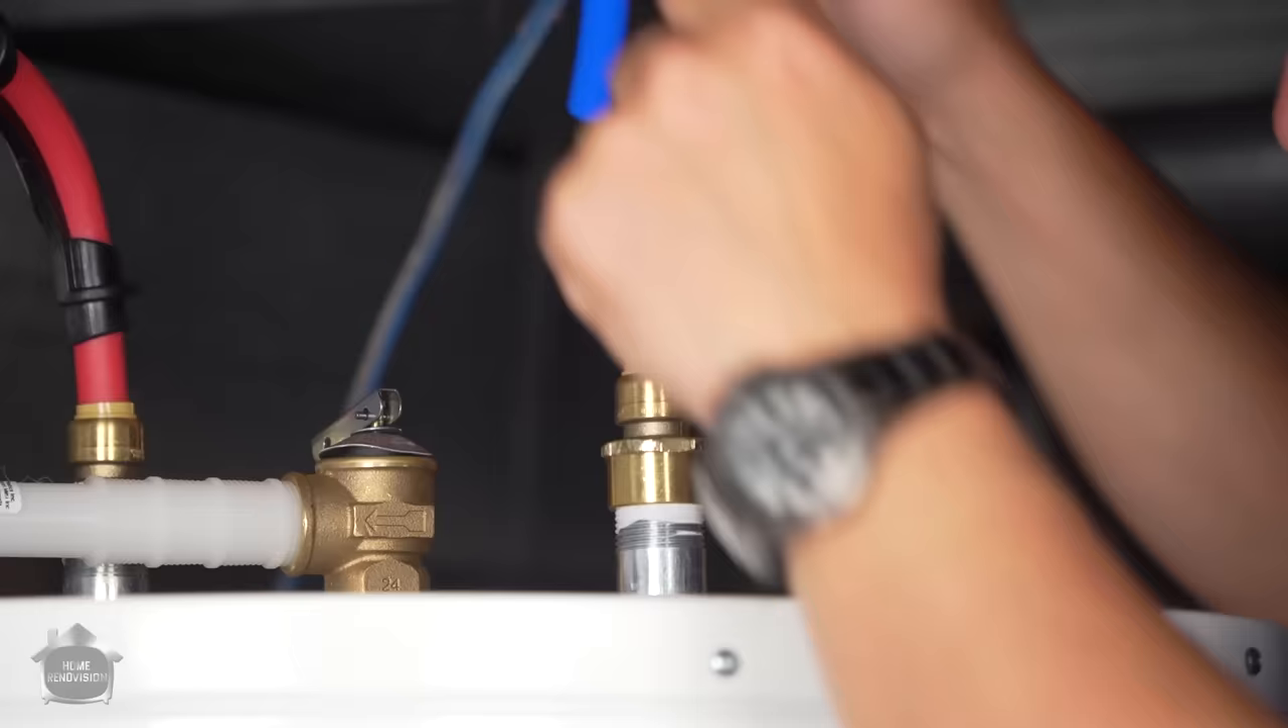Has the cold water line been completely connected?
No.